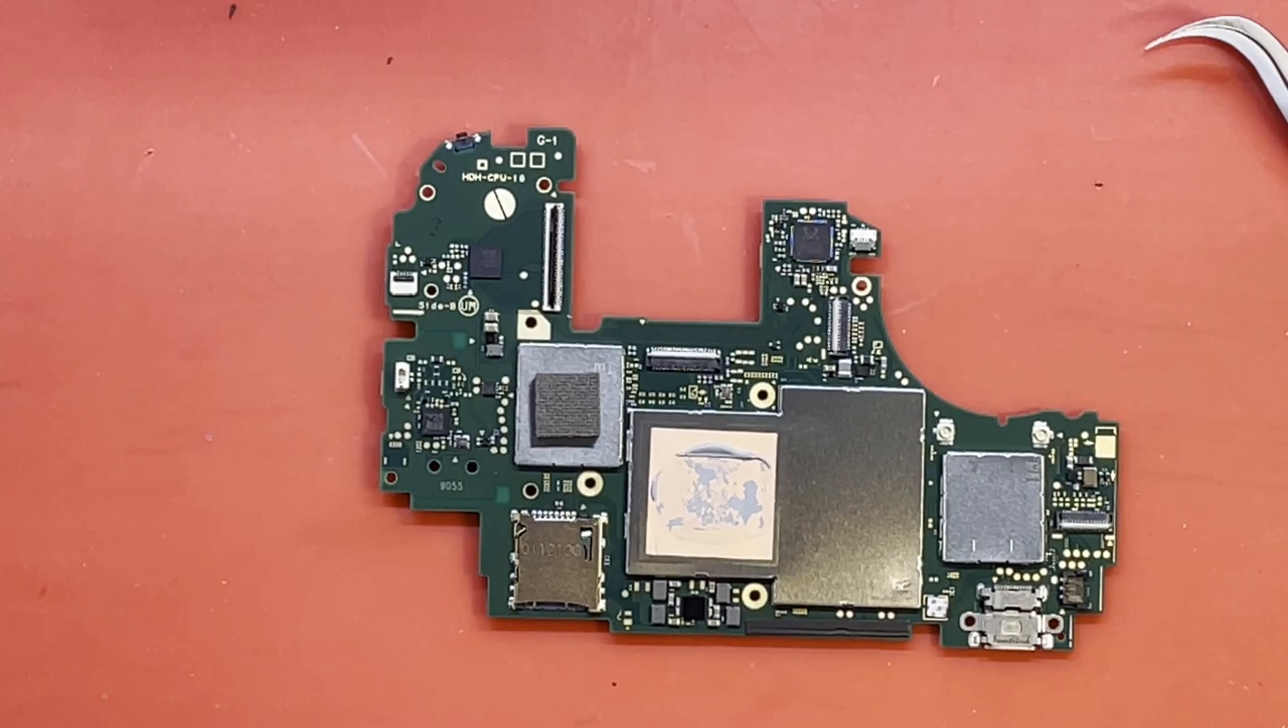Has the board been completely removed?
Yes.